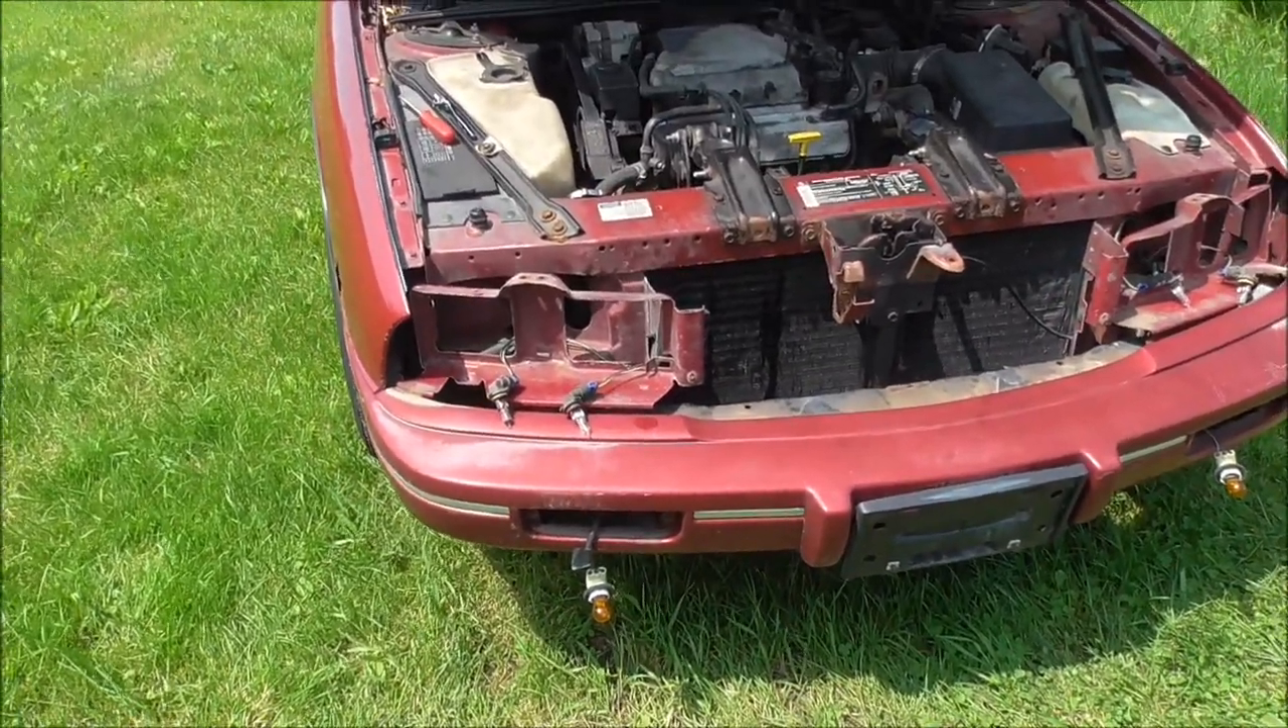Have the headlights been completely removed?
Yes.